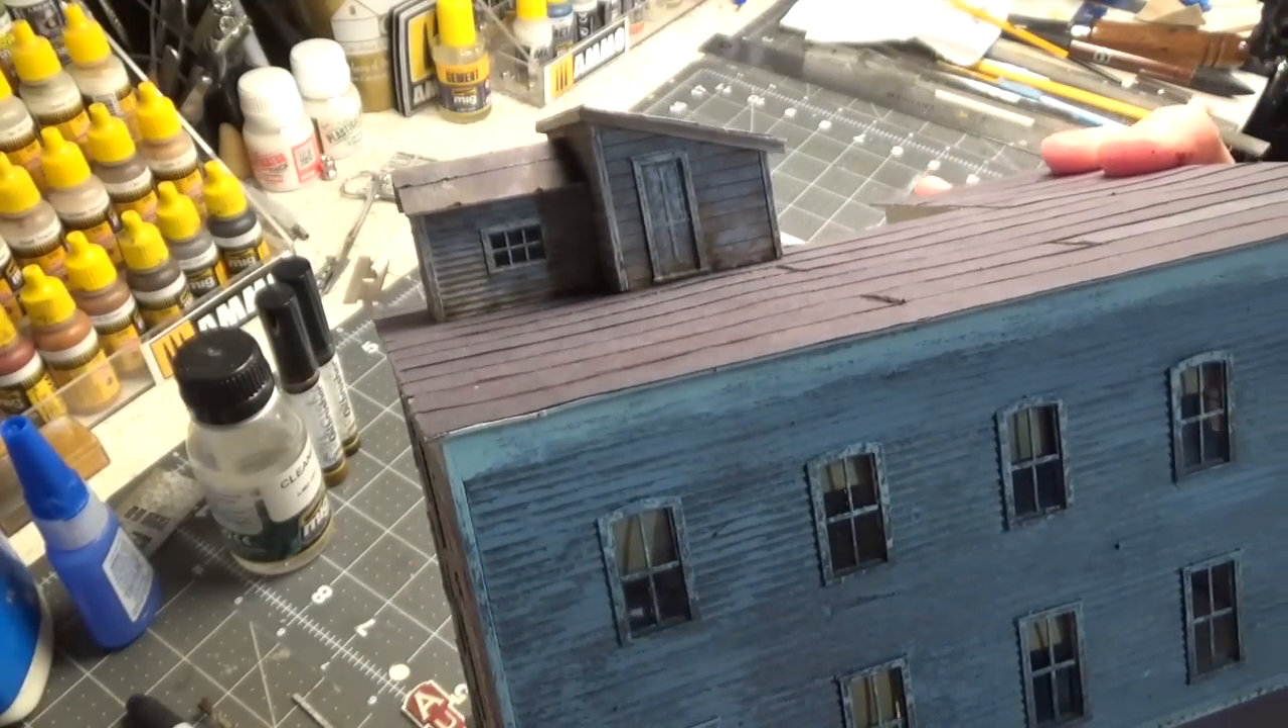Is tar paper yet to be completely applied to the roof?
No.